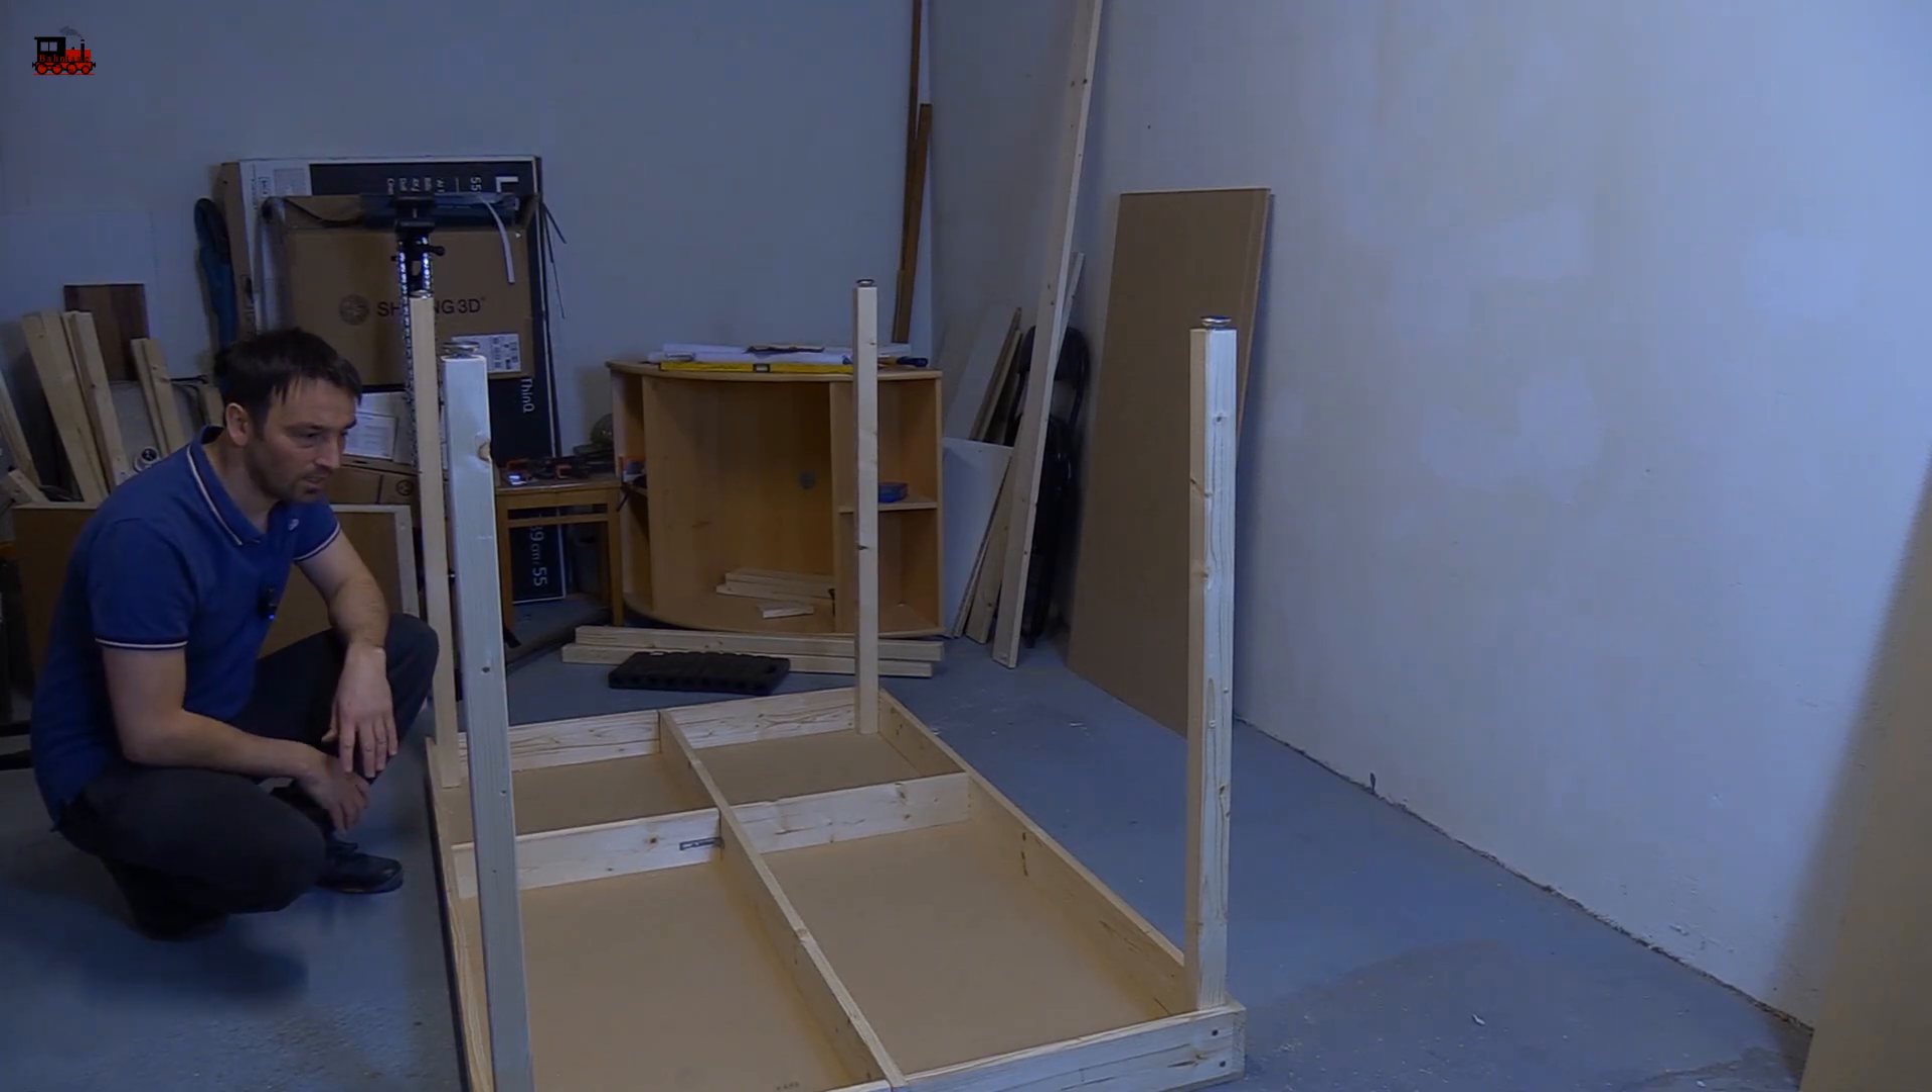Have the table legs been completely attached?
Yes.